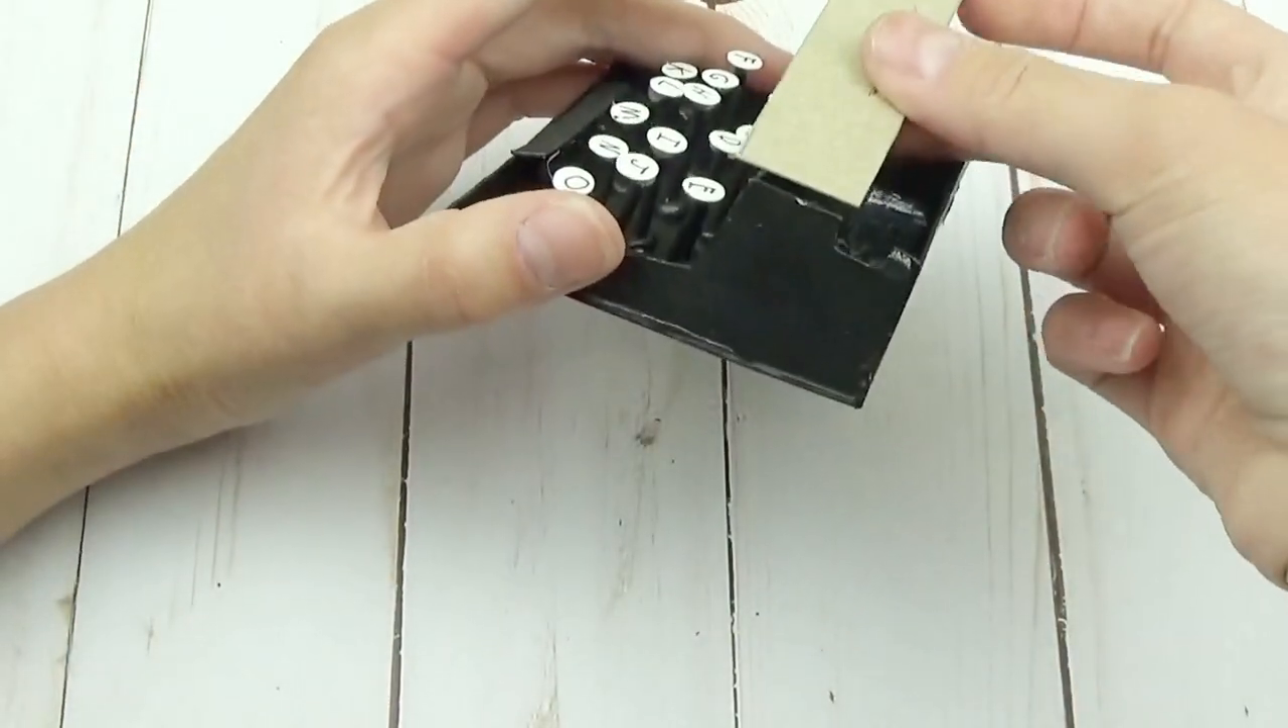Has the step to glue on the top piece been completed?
No.